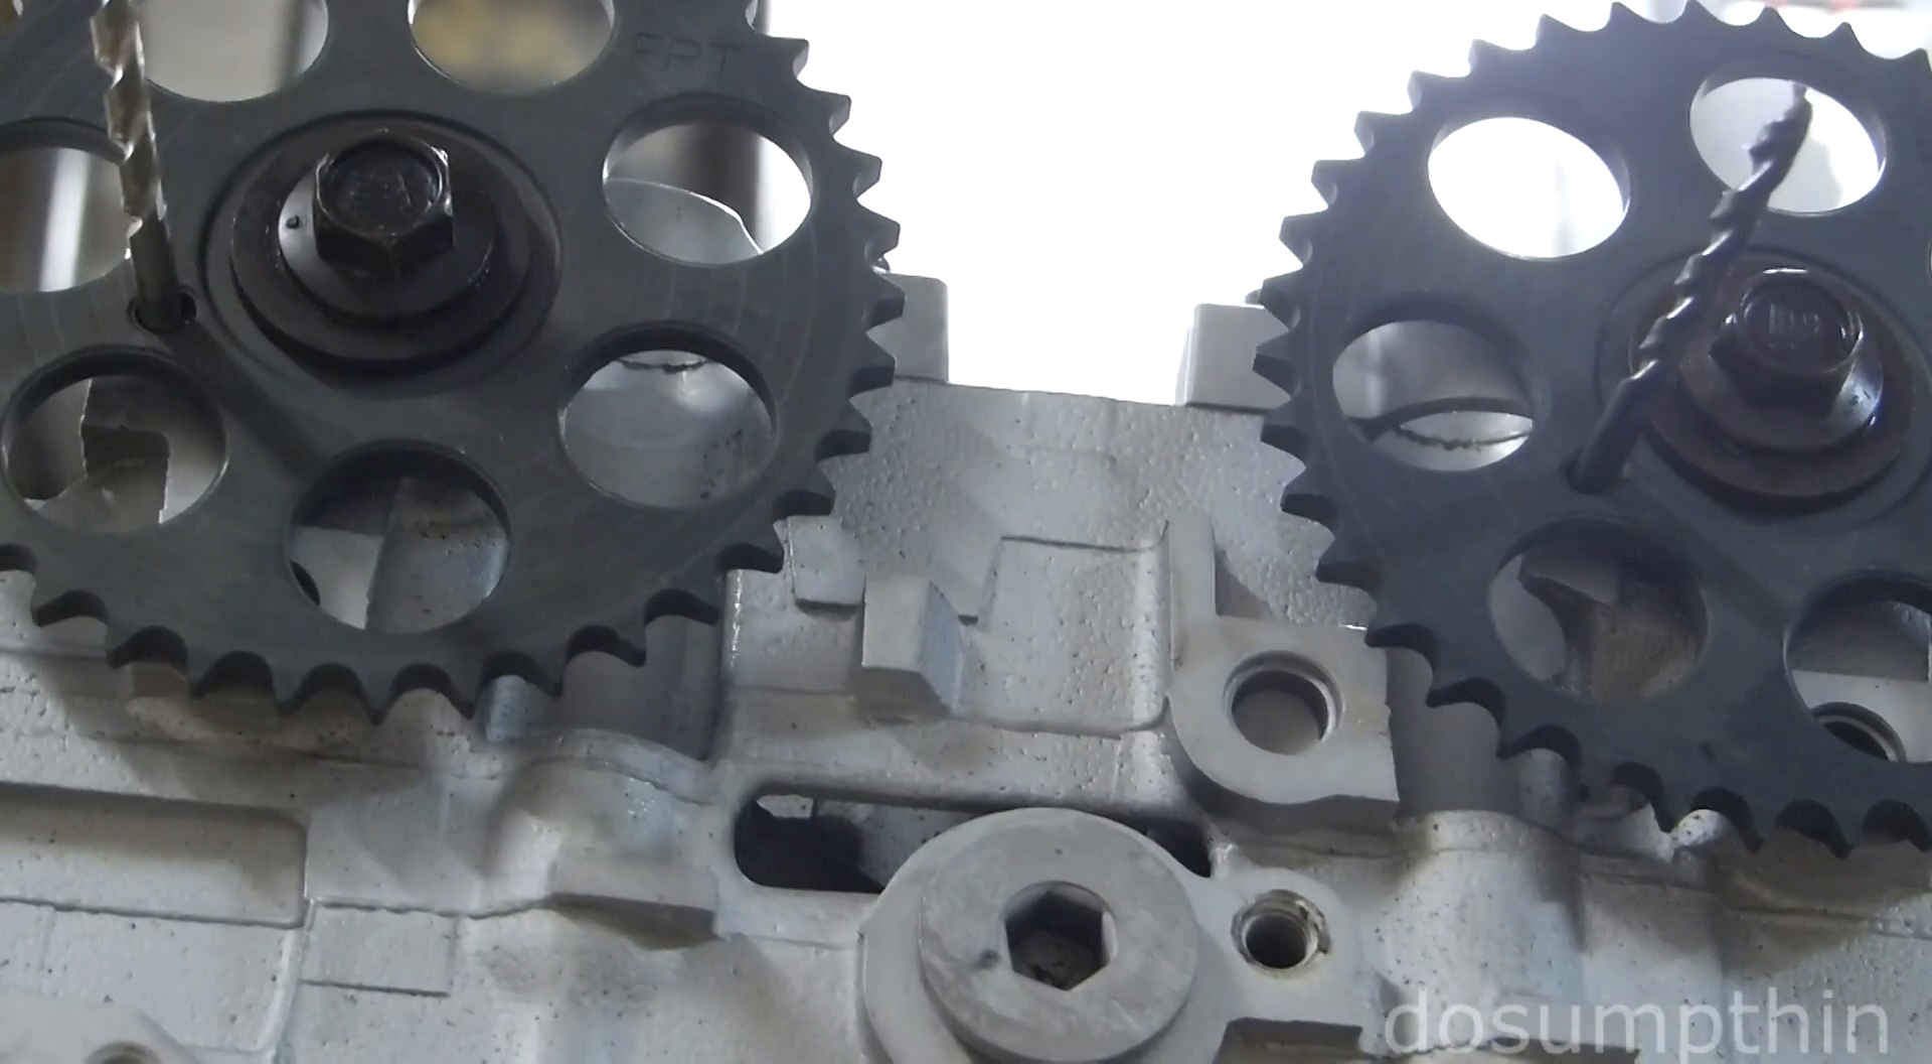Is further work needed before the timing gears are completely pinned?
No.